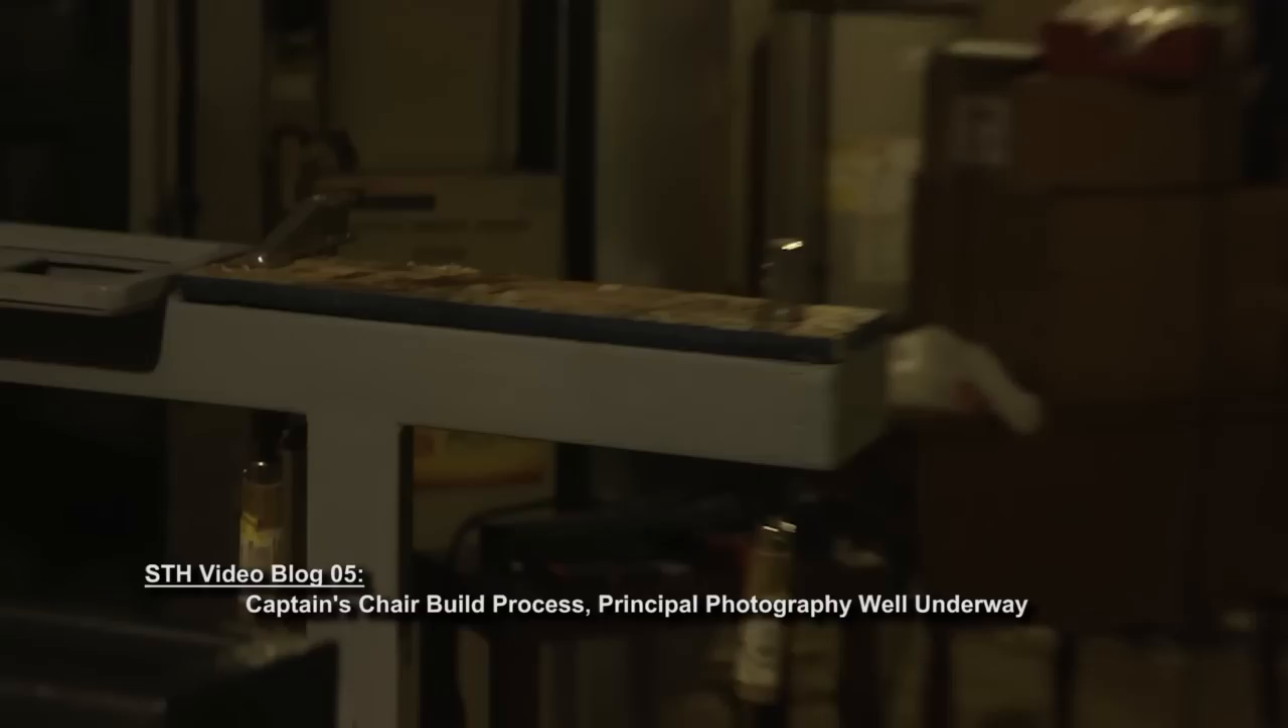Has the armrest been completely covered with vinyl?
No.